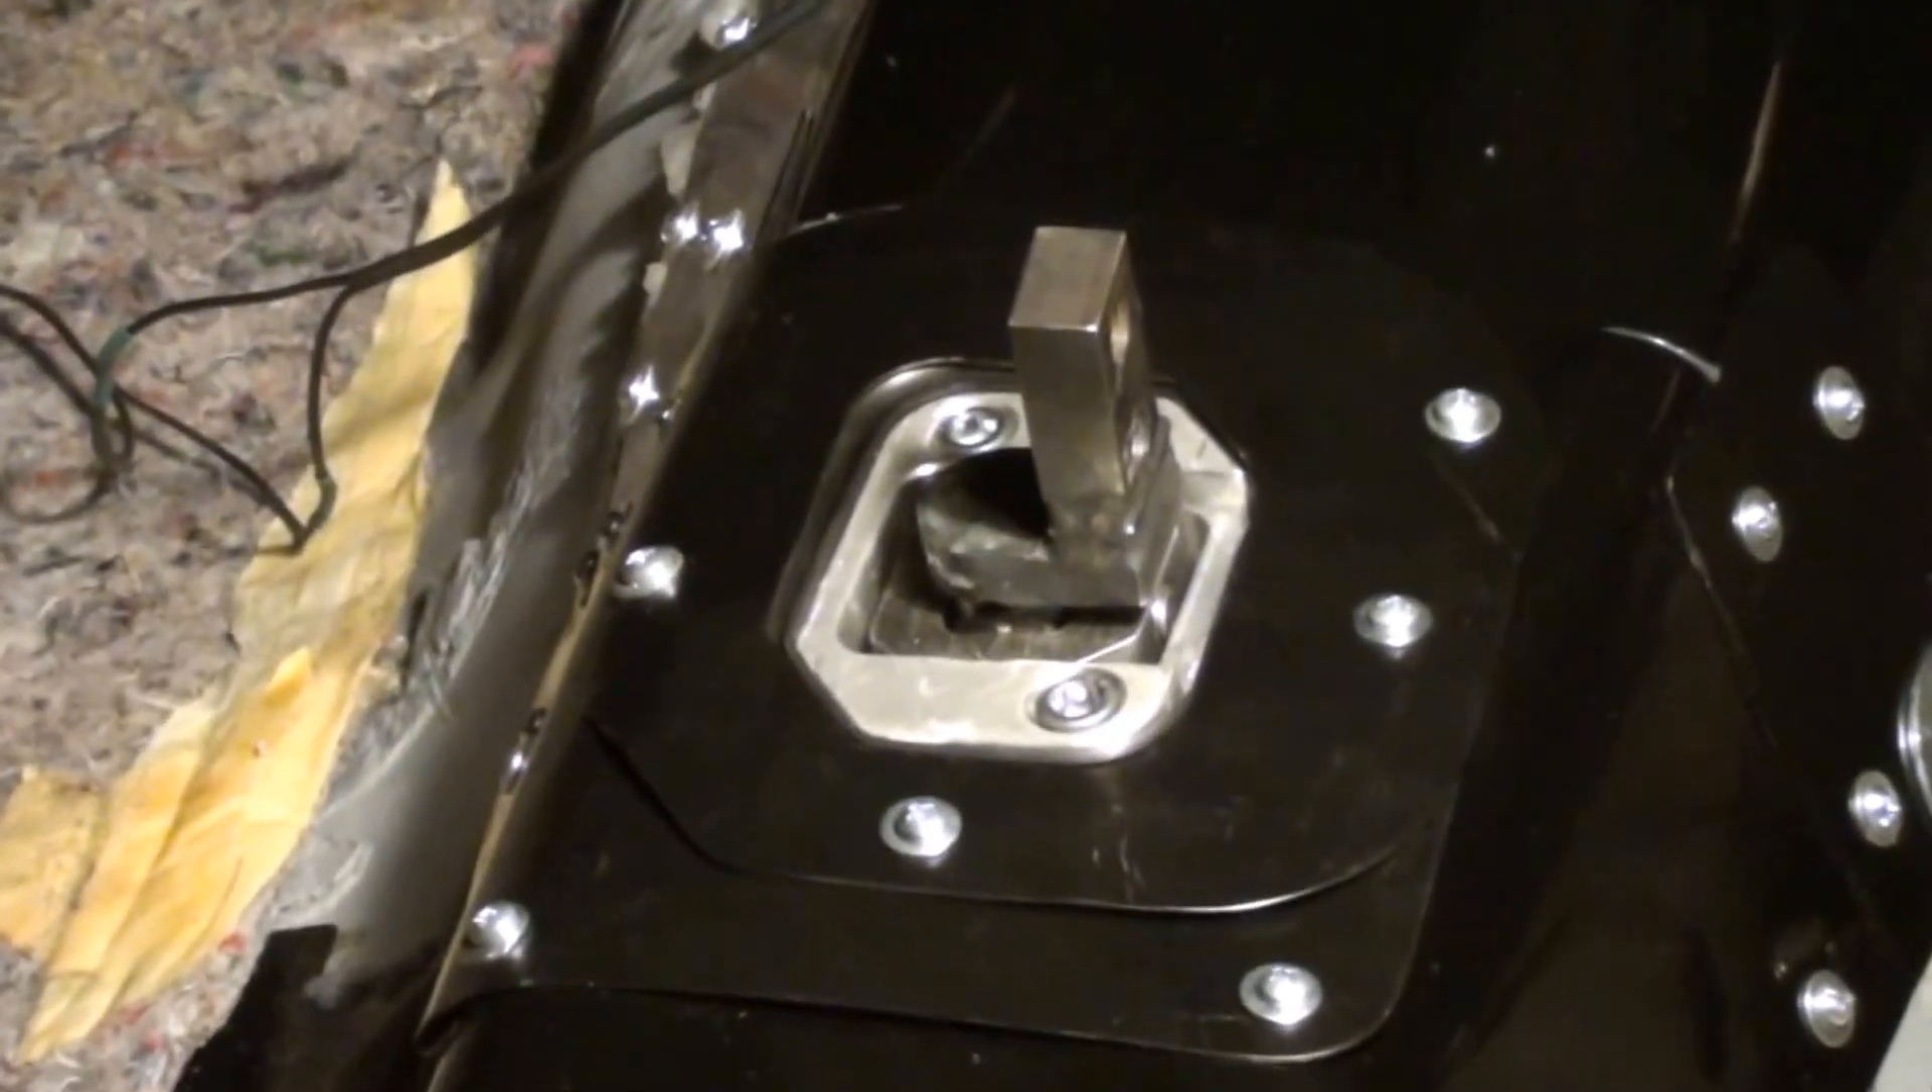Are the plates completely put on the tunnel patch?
Yes.